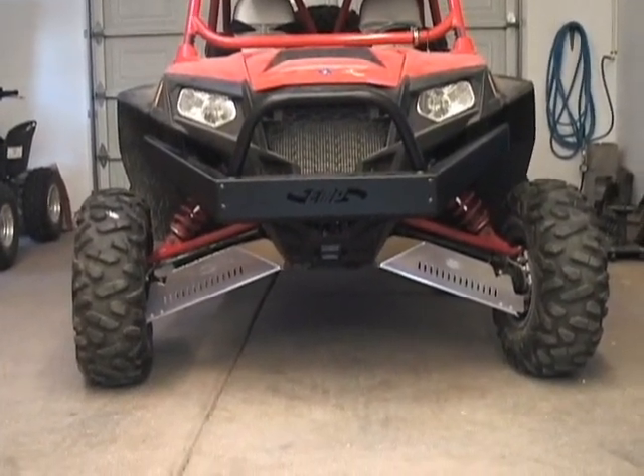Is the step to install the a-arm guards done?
Yes.